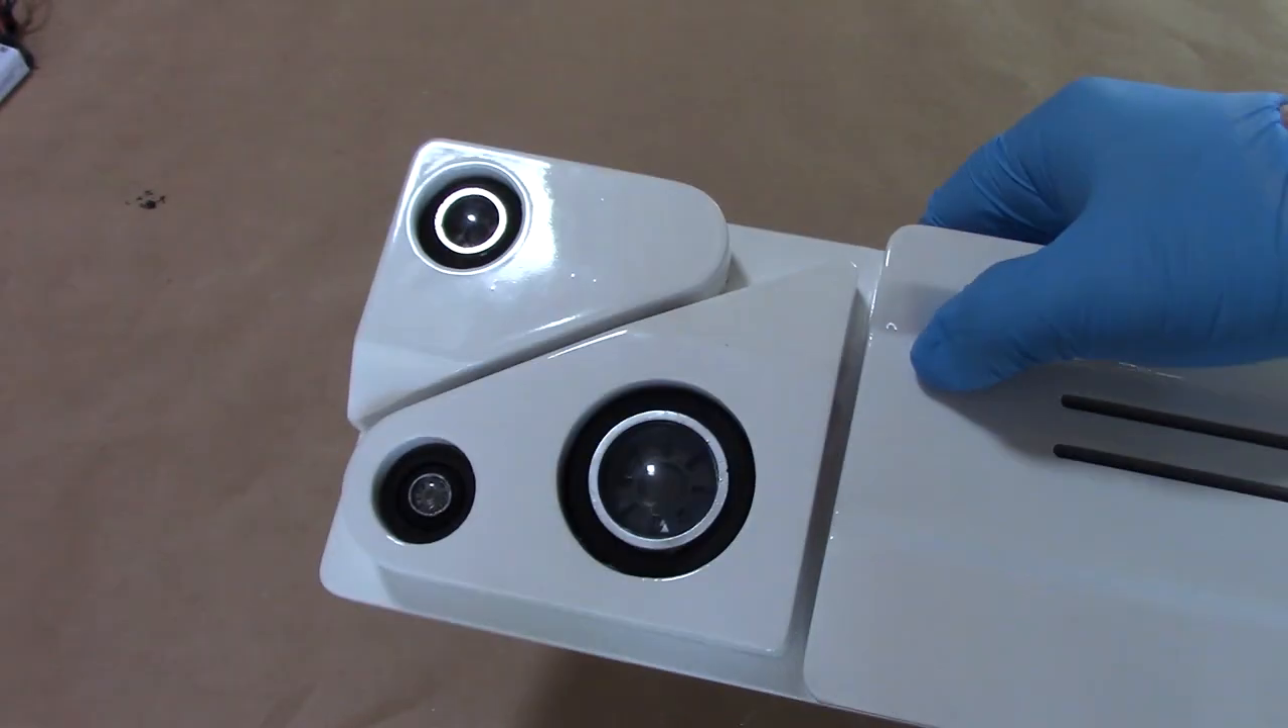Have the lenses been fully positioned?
Yes.